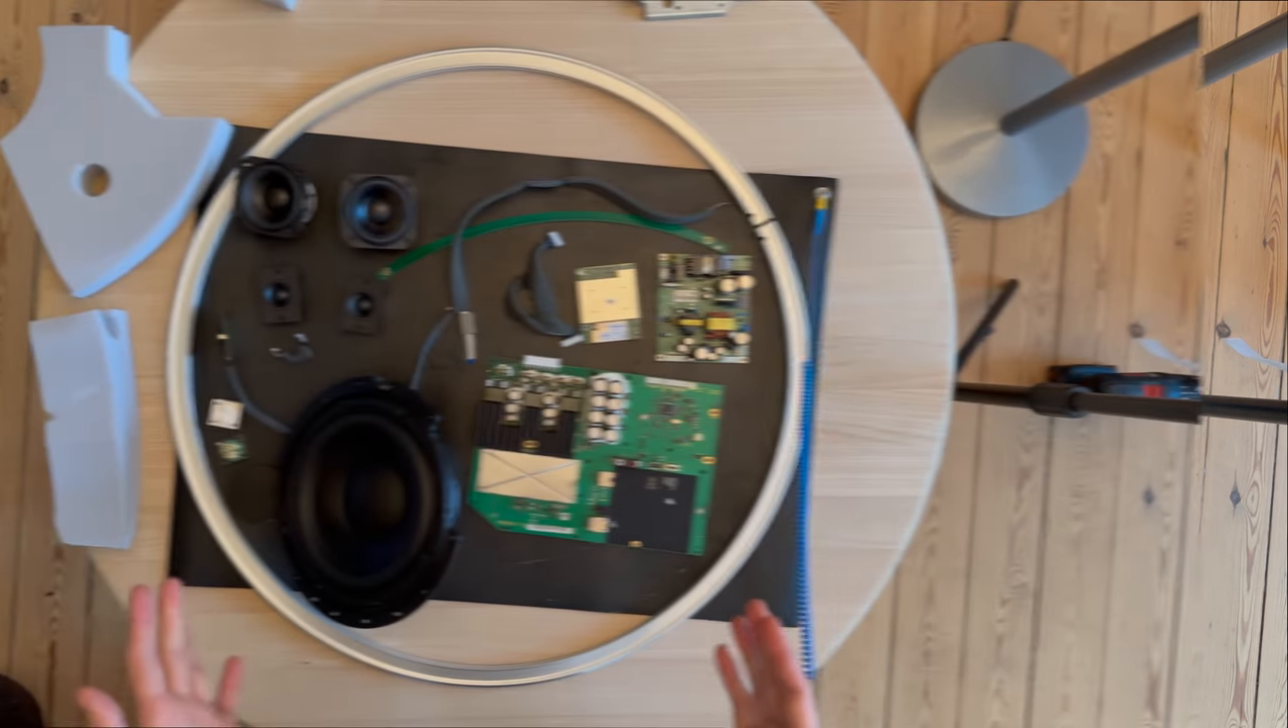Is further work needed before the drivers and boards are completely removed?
No.